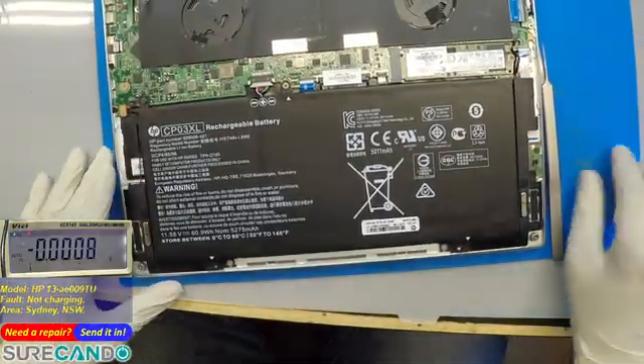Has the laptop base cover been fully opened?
Yes.